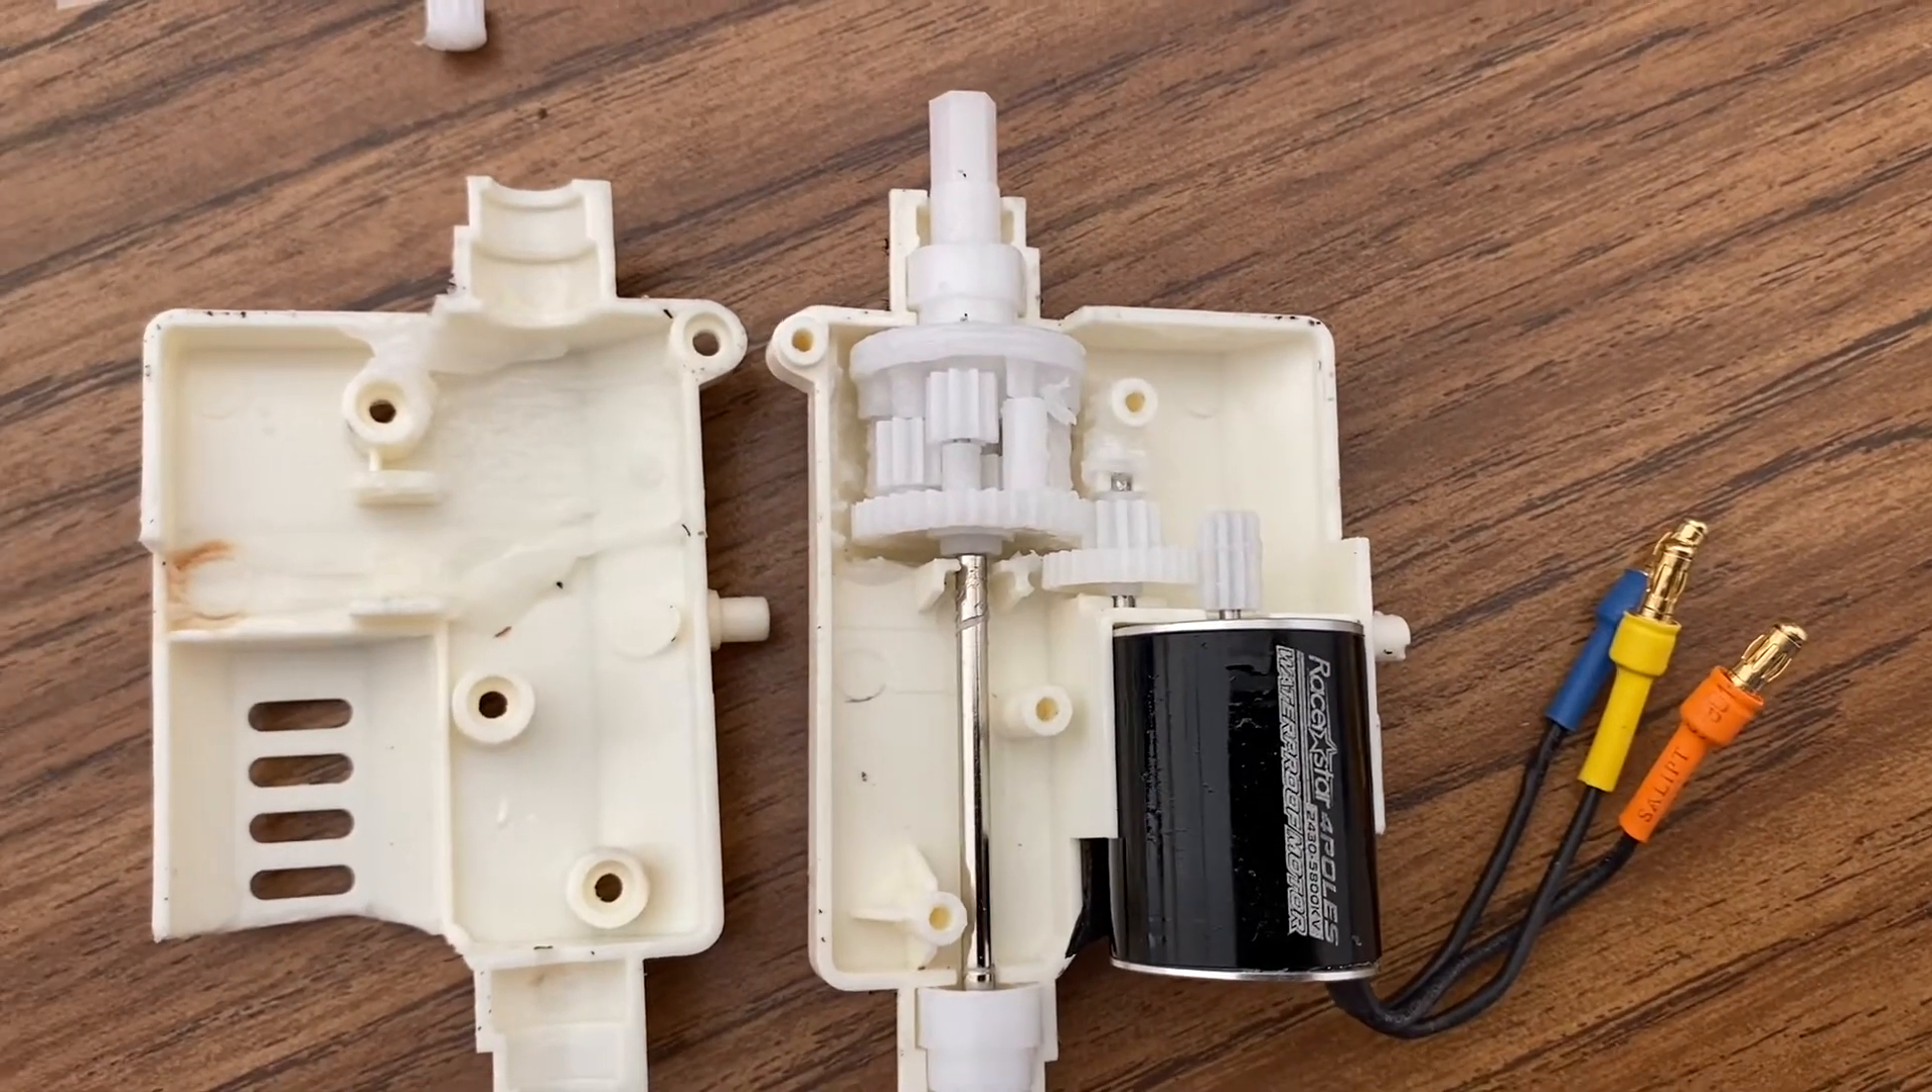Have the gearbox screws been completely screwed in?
No.